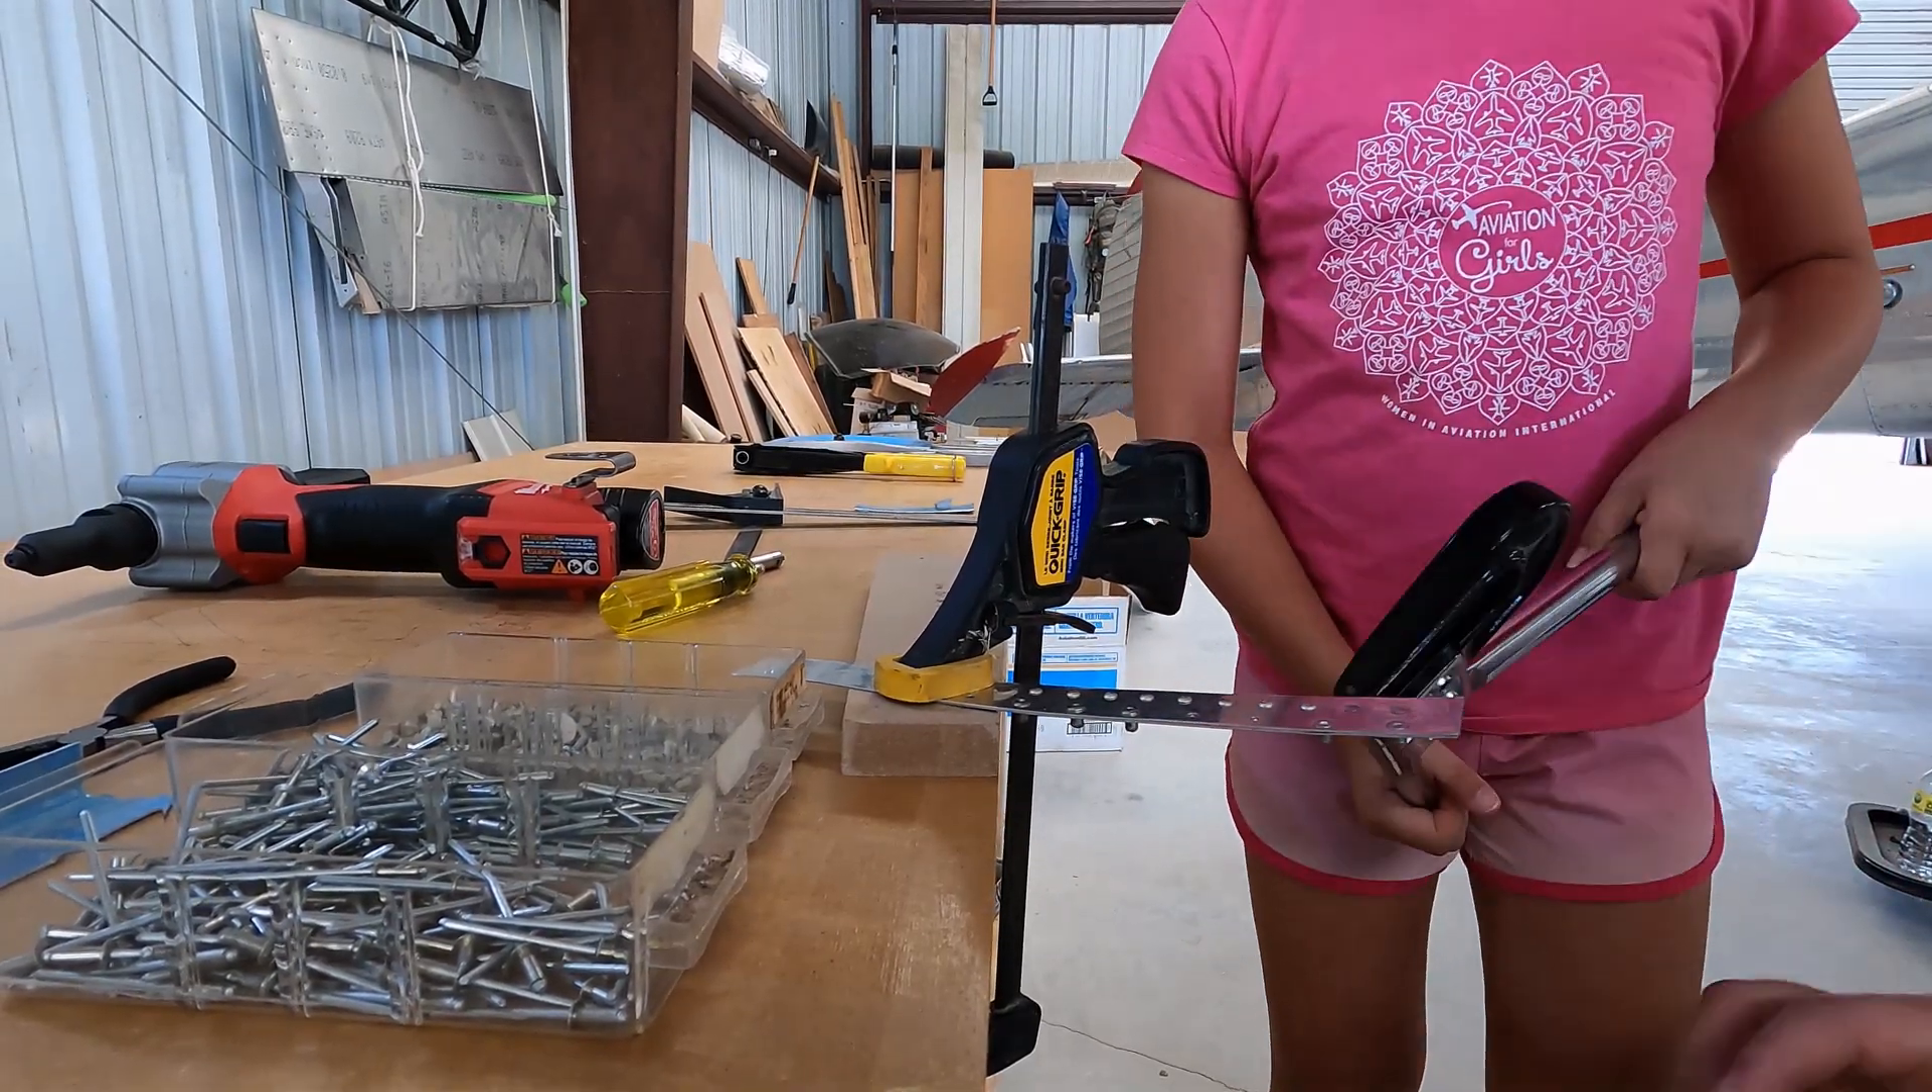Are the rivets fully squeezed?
No.